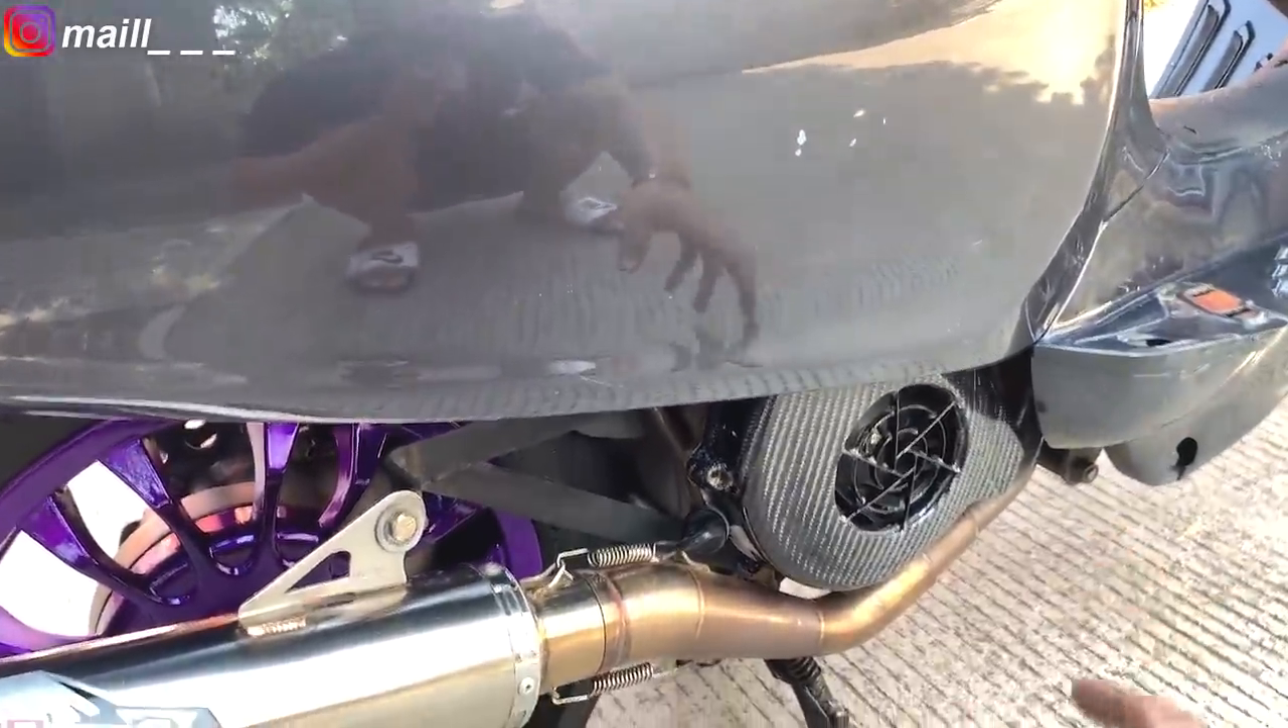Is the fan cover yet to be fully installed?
No.